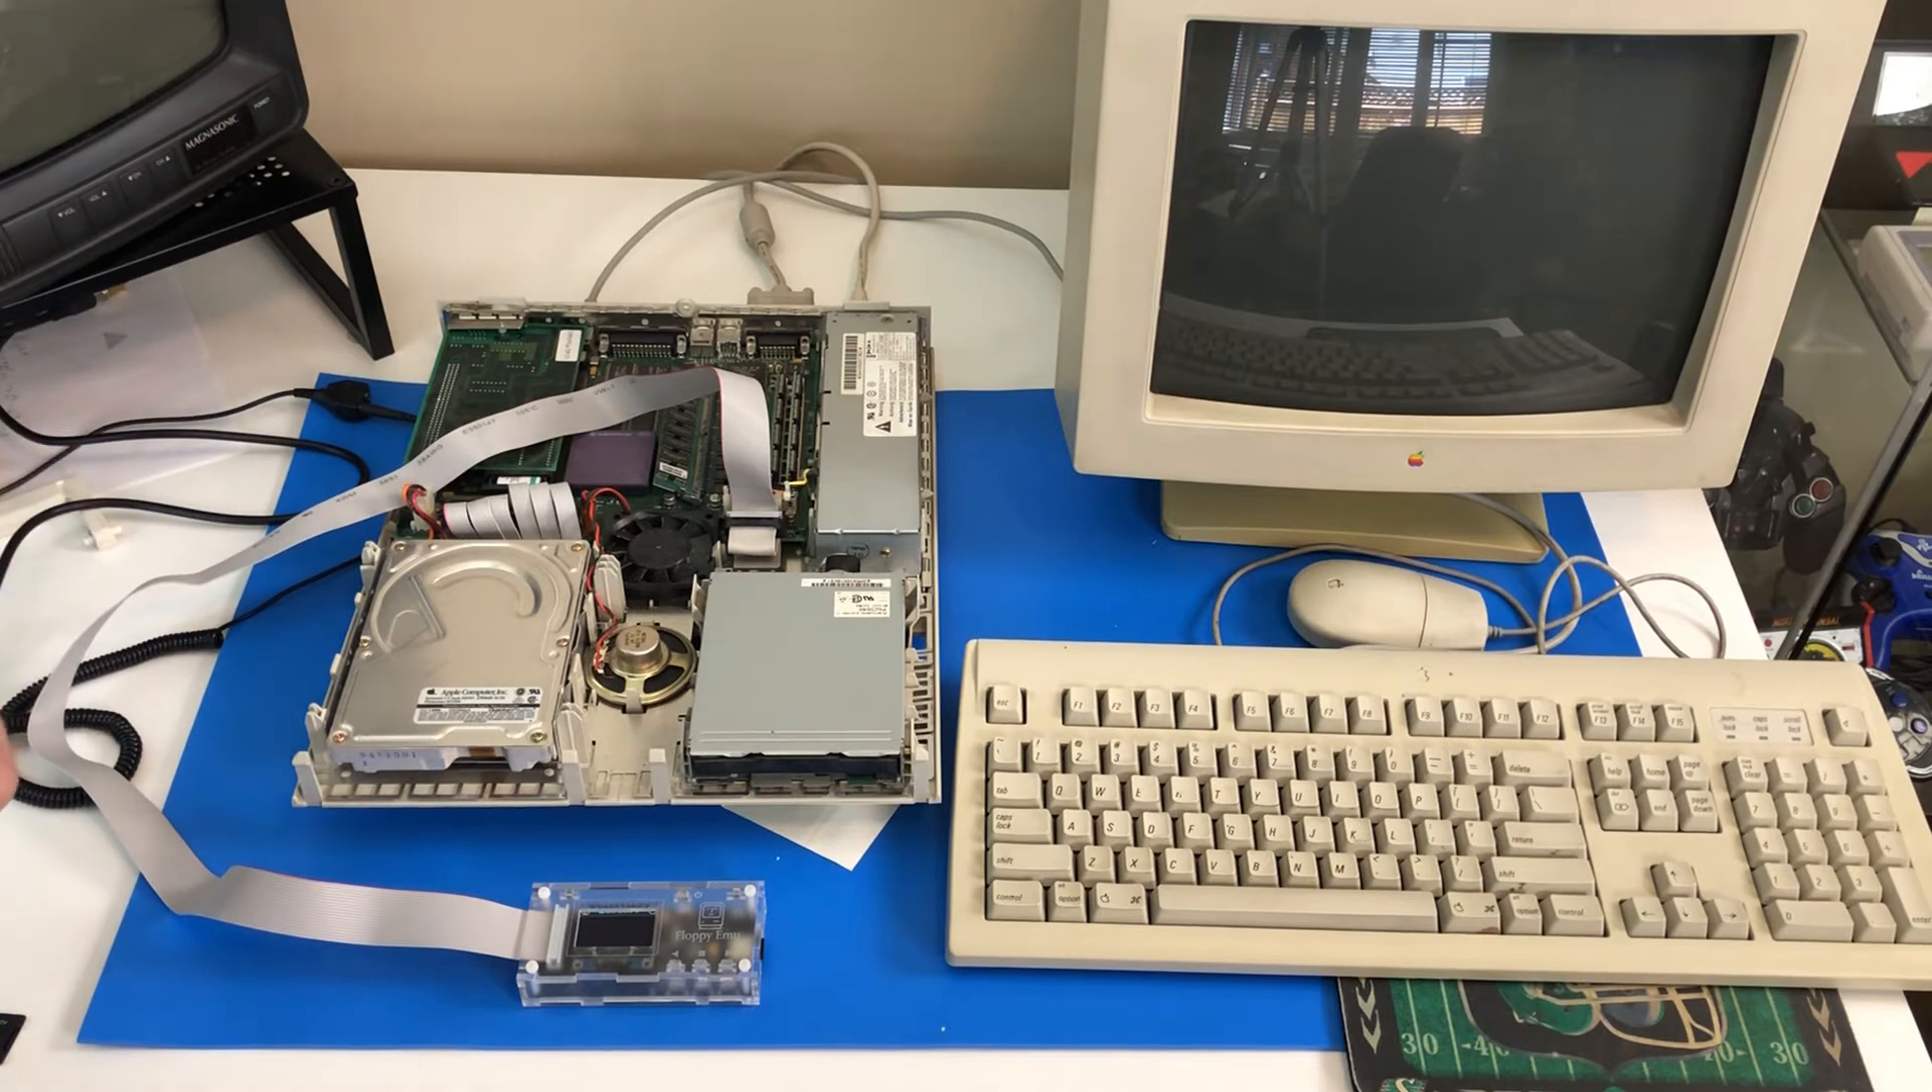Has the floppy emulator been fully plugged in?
Yes.